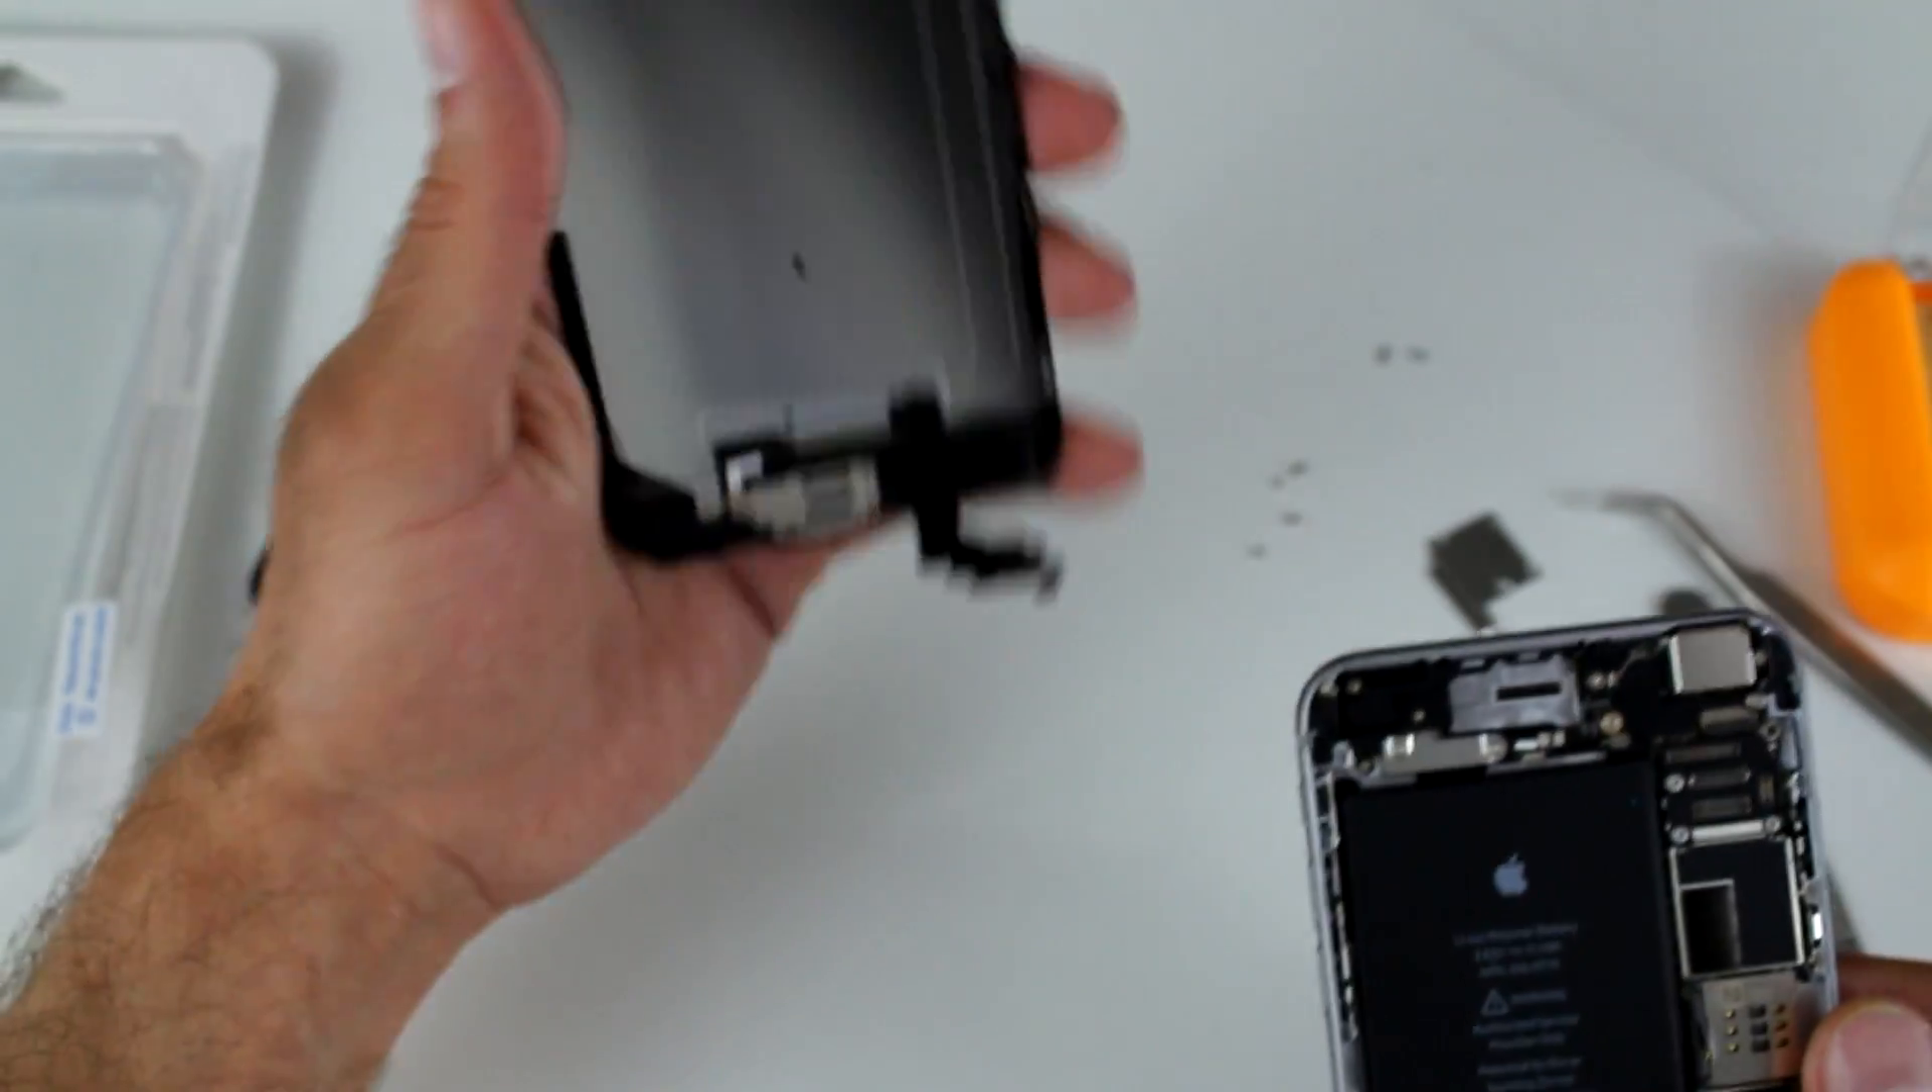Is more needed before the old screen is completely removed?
No.